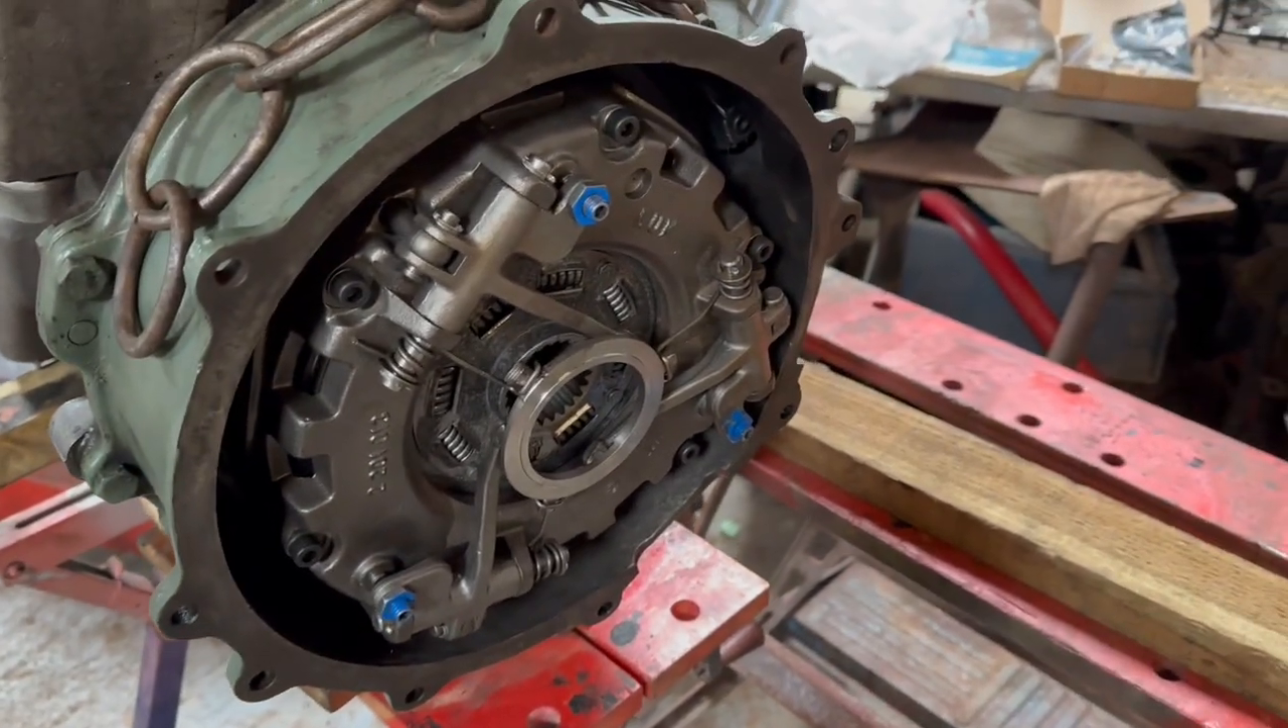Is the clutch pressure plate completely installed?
Yes.